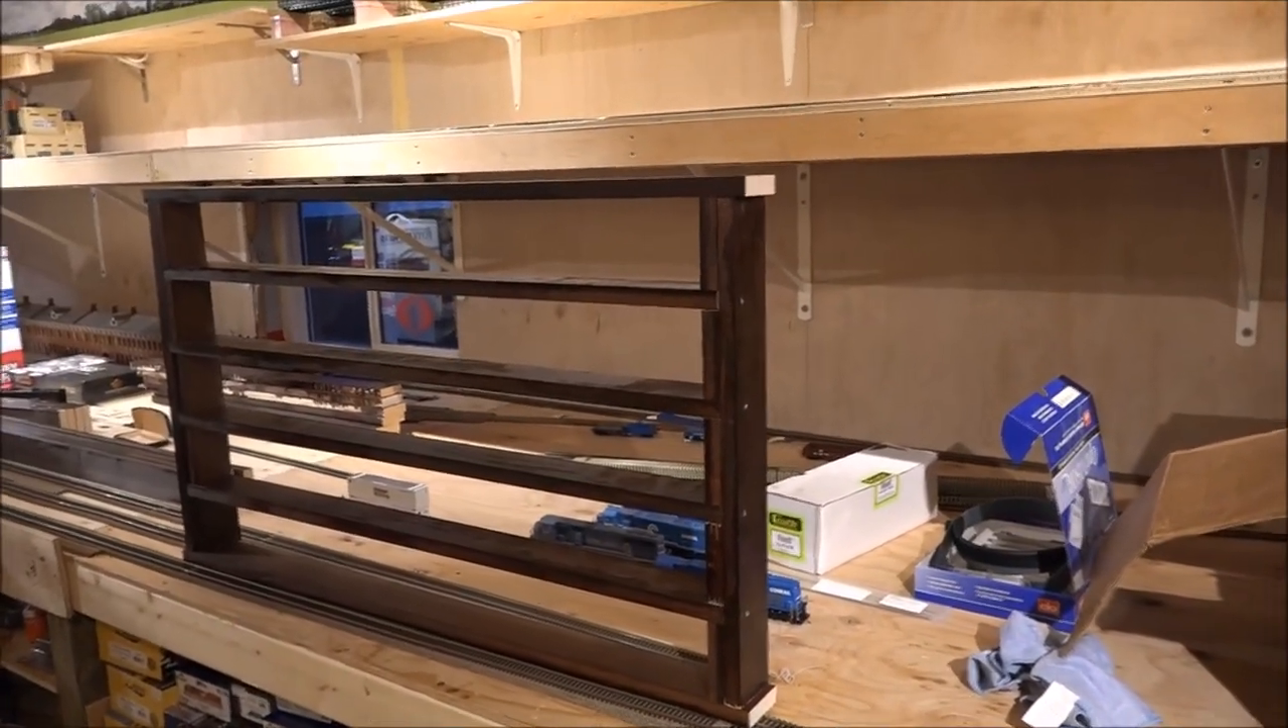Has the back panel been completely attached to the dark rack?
No.